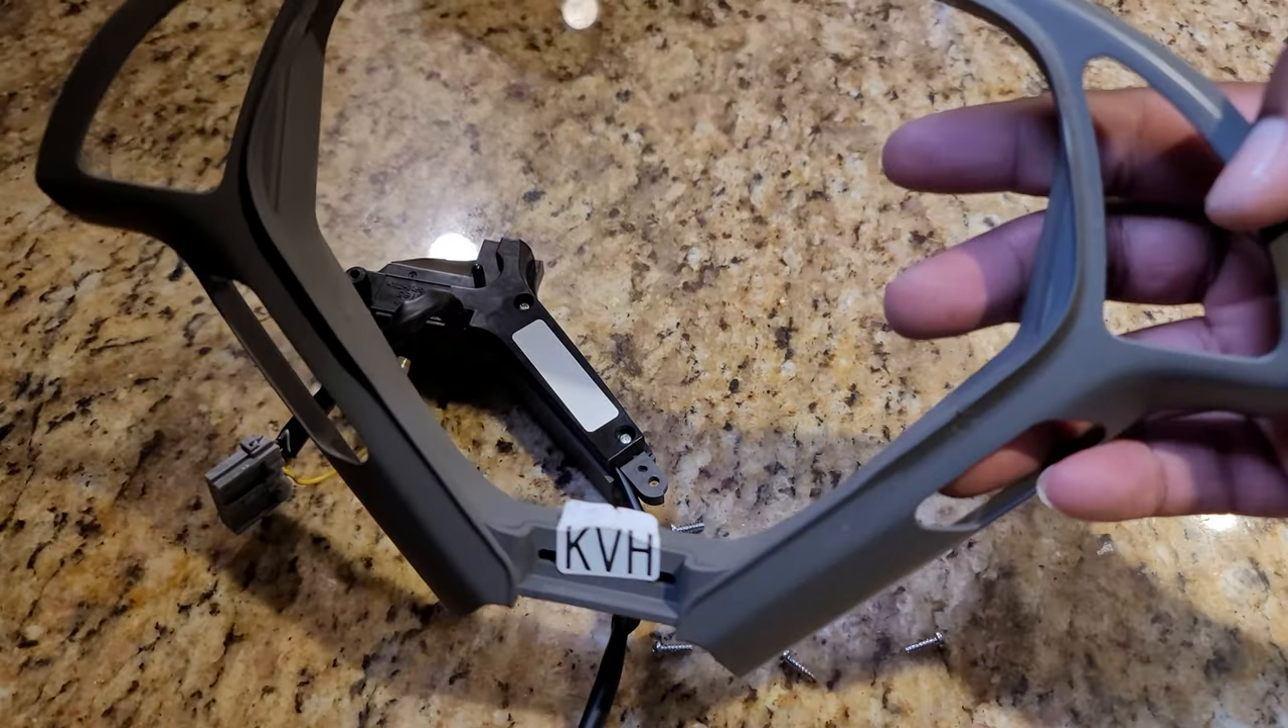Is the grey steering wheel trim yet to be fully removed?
No.